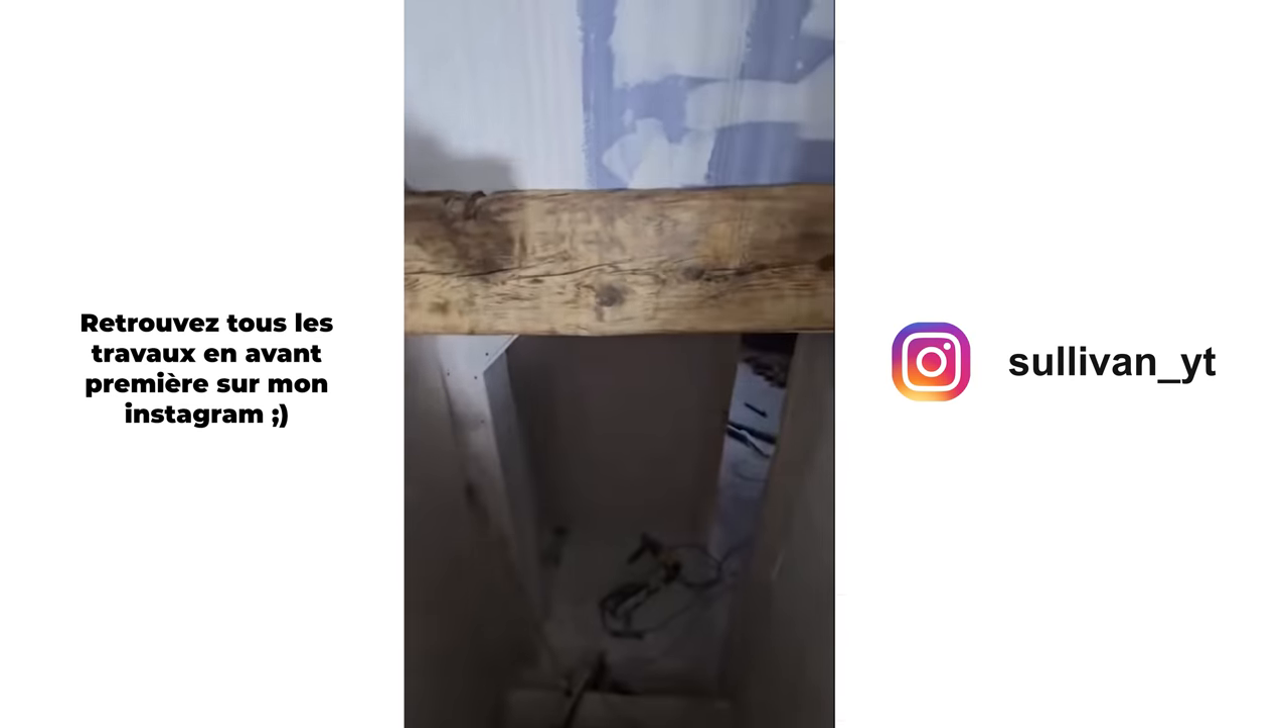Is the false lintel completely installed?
Yes.